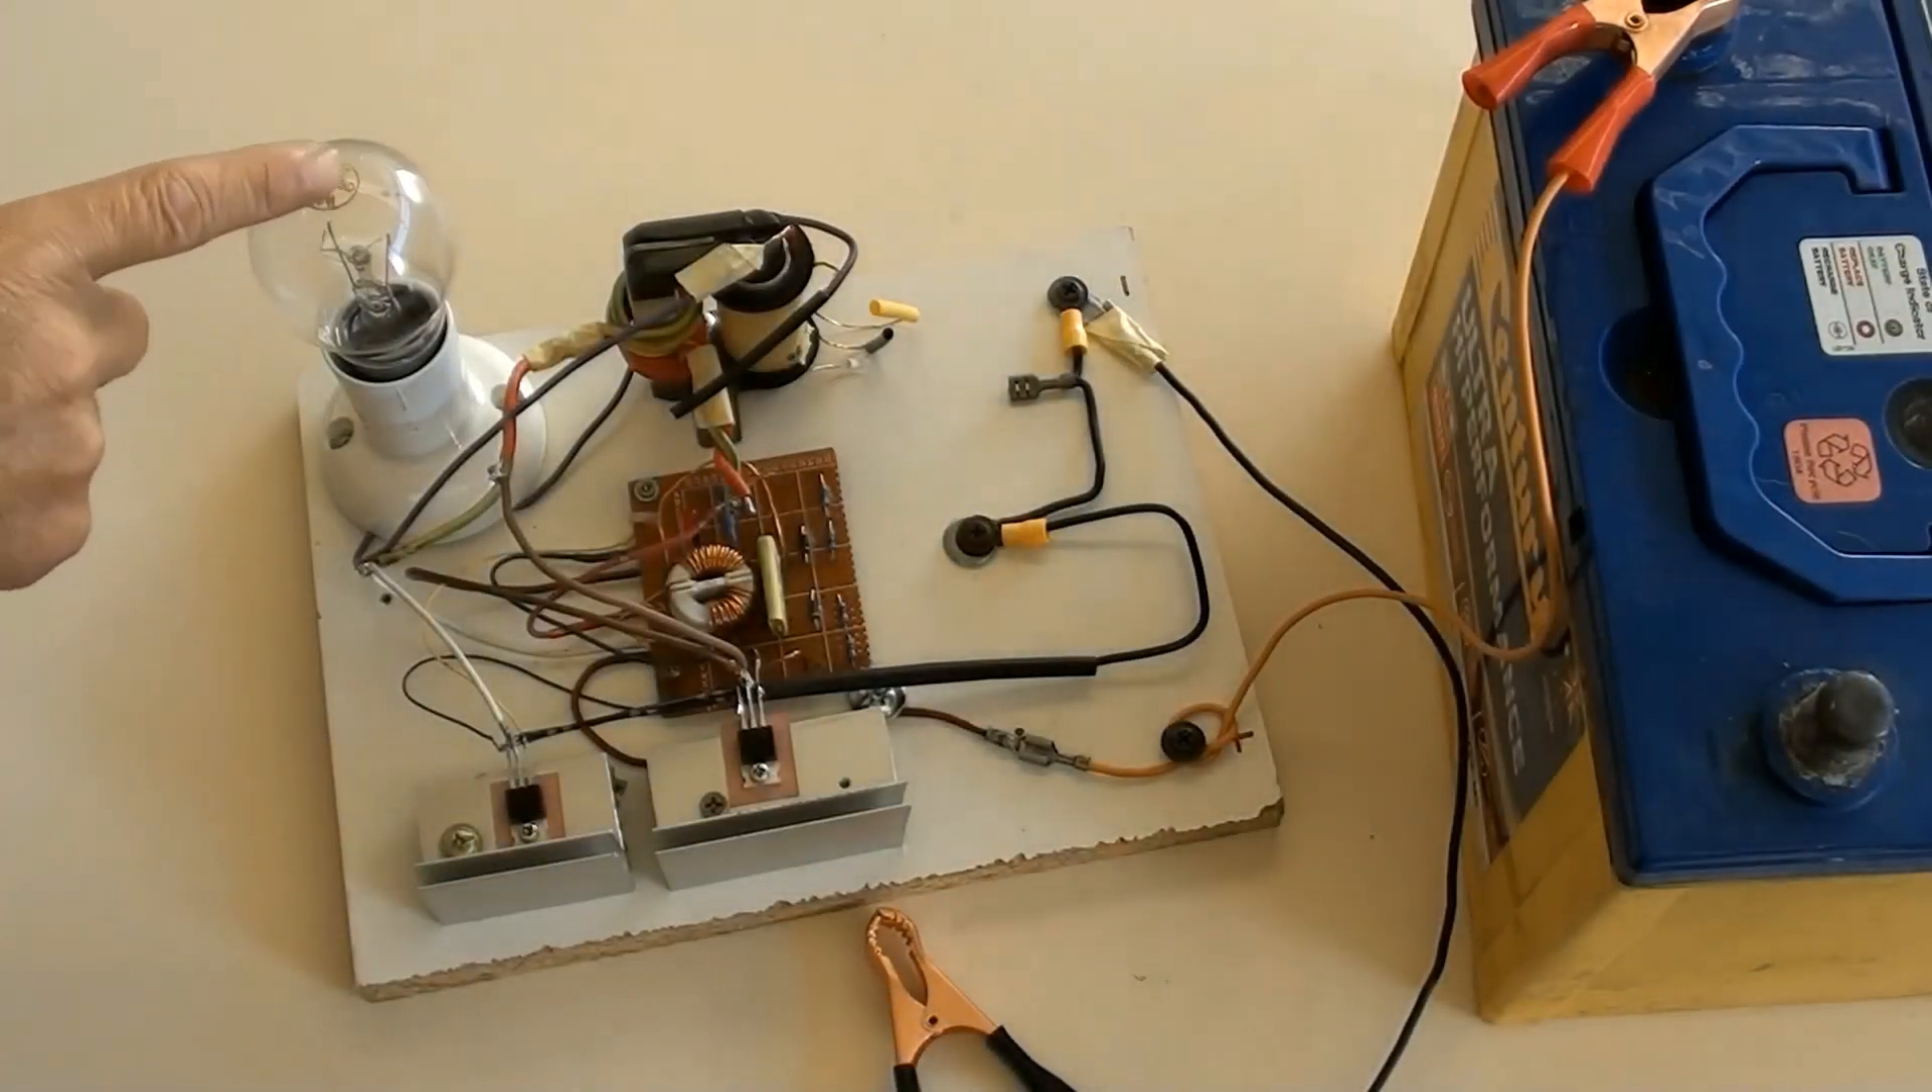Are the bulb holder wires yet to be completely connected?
No.